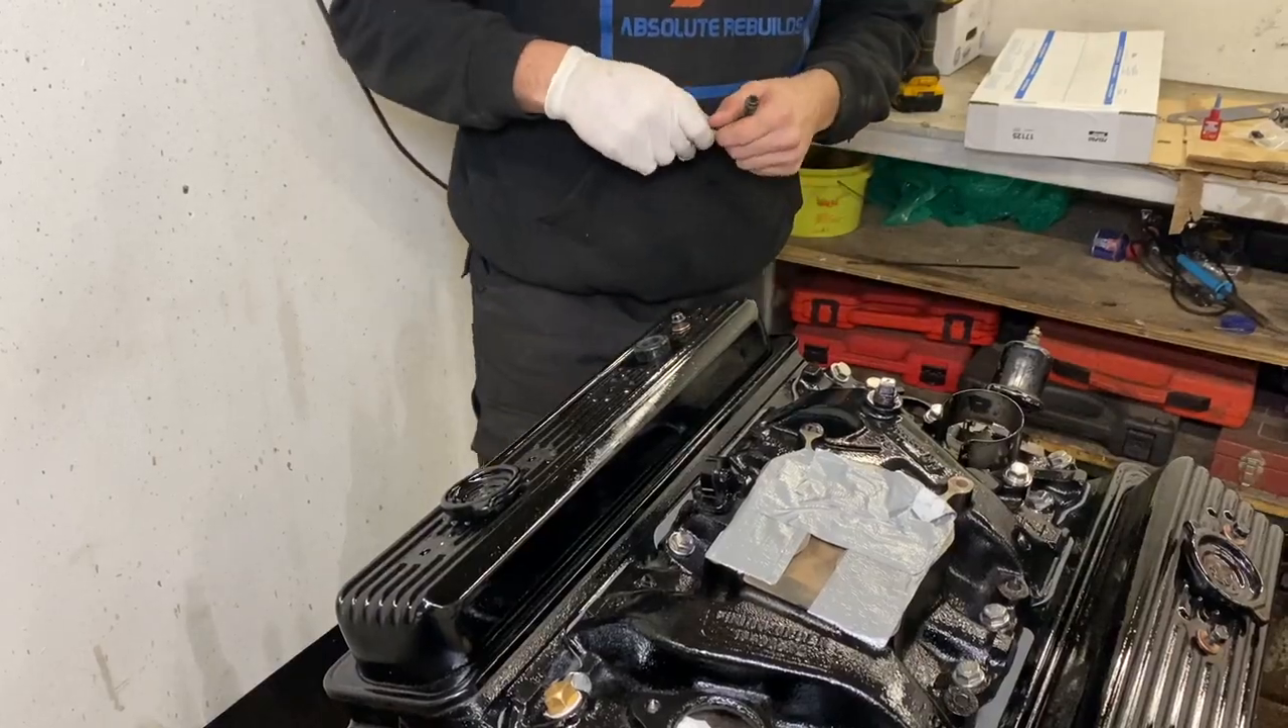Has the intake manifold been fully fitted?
Yes.